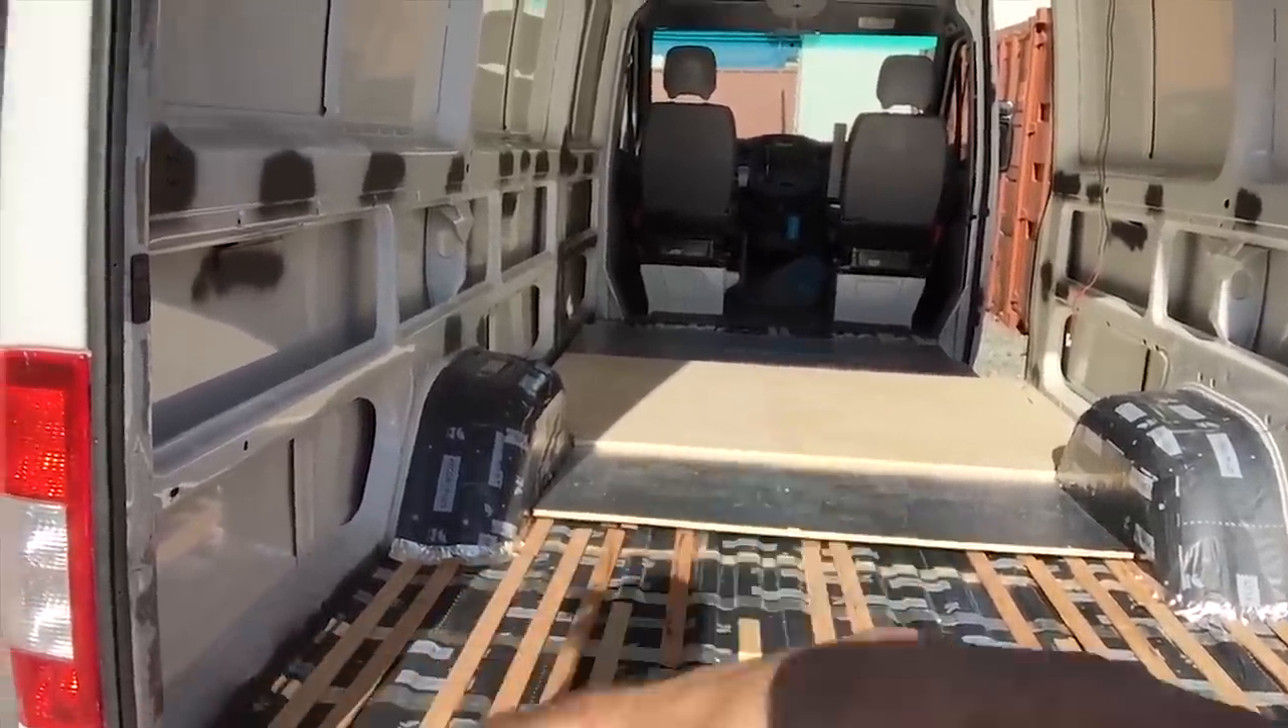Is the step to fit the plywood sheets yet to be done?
Yes.